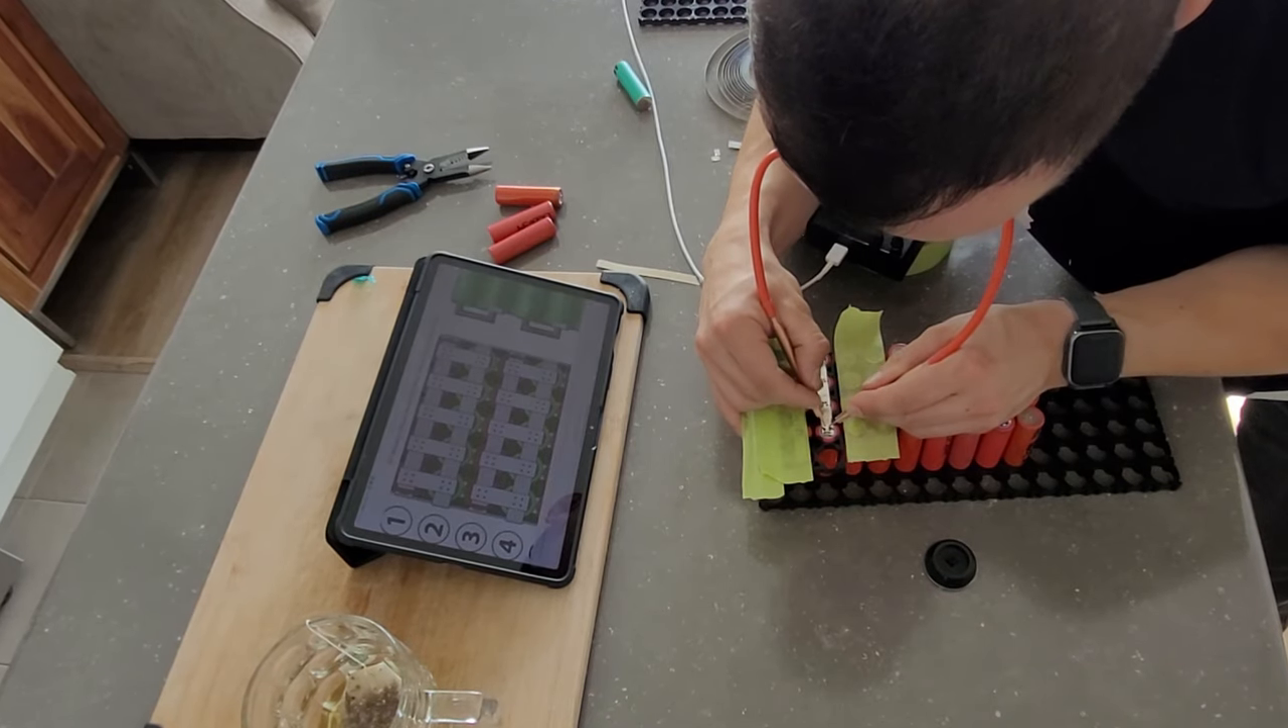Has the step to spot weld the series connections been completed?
No.